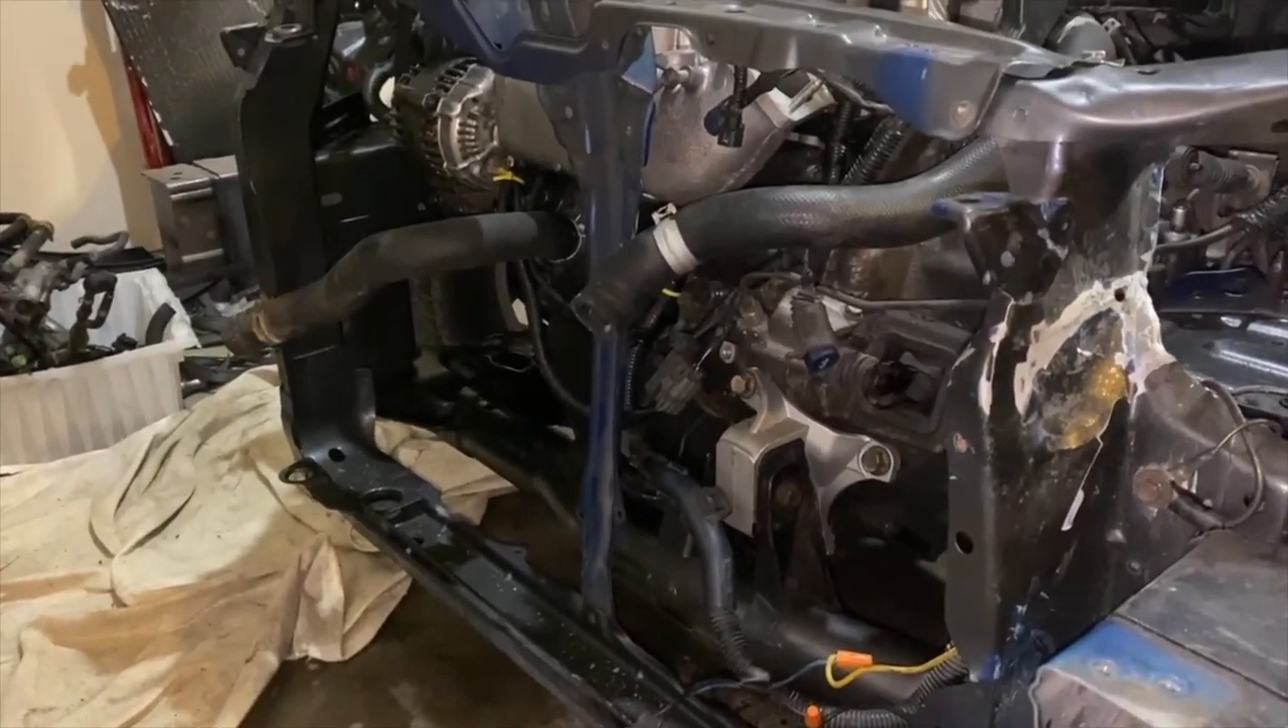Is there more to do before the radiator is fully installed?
Yes.